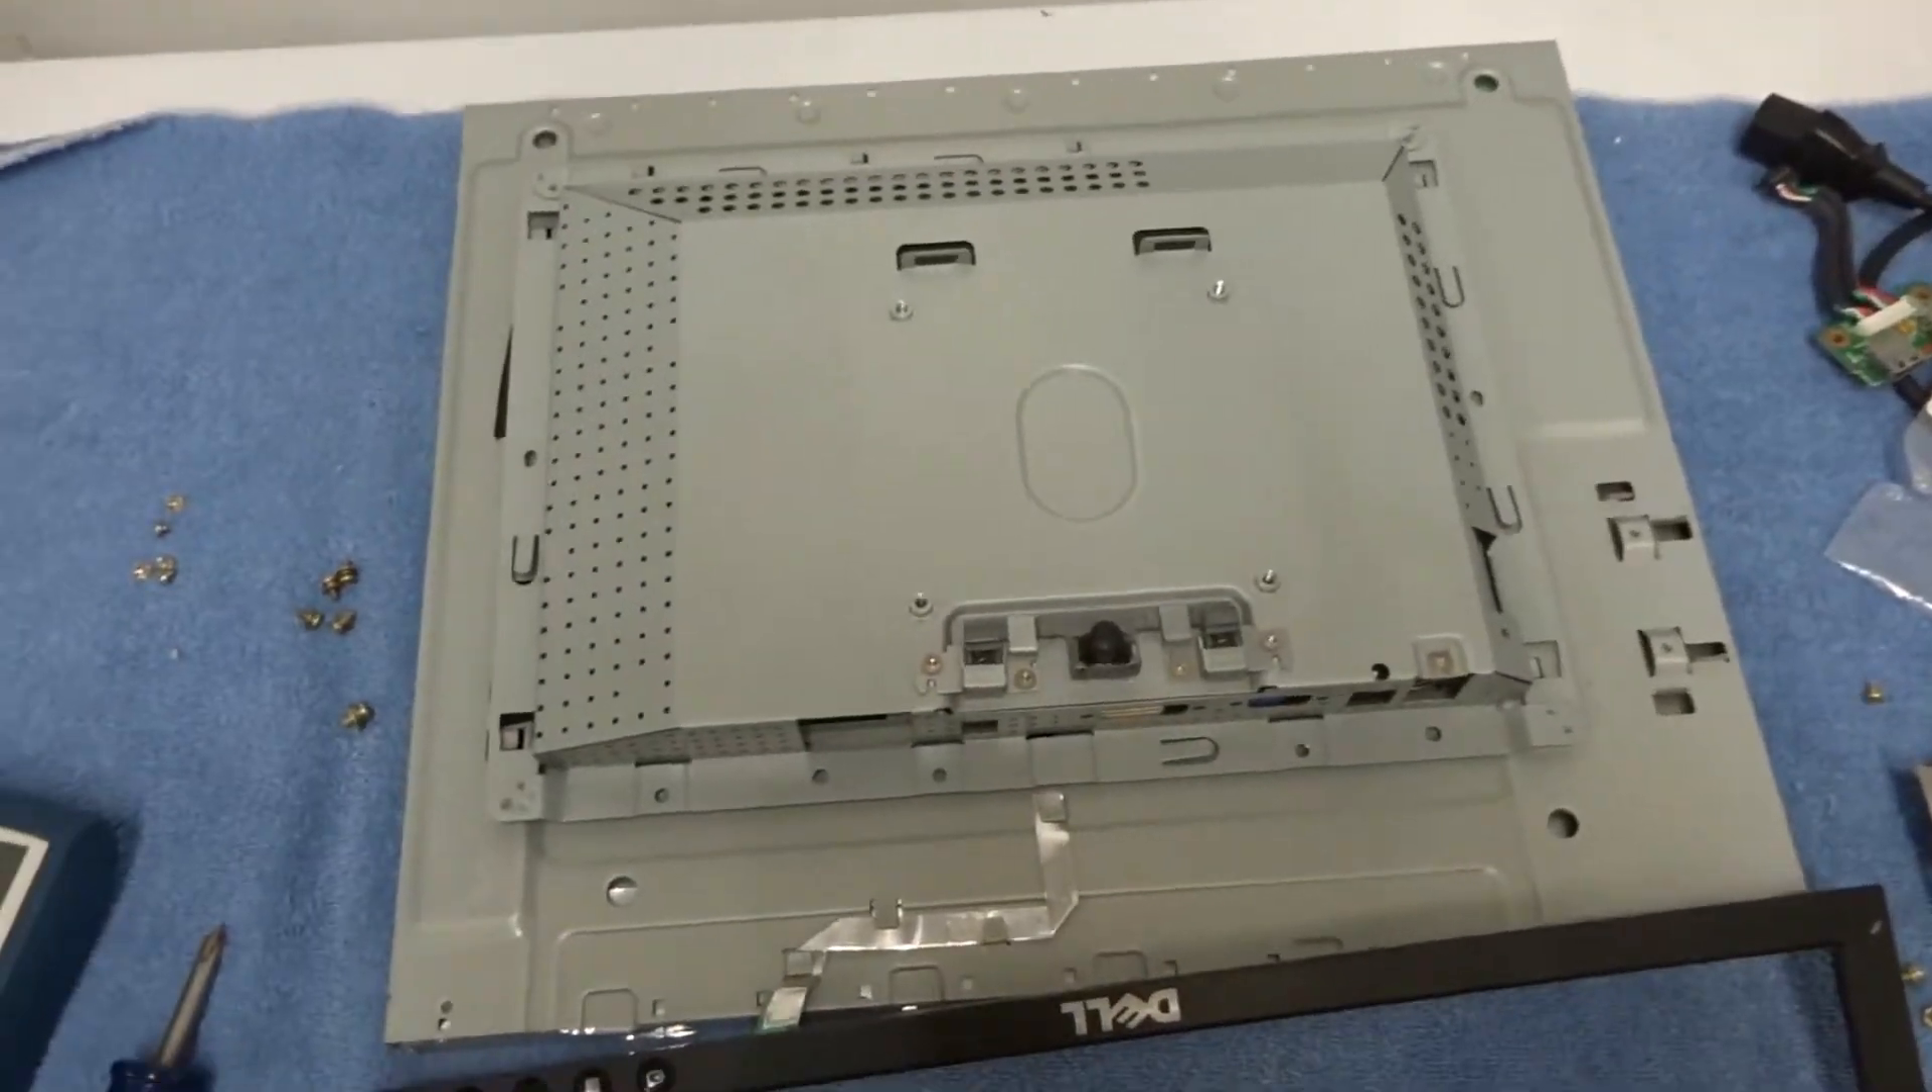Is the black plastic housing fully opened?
Yes.